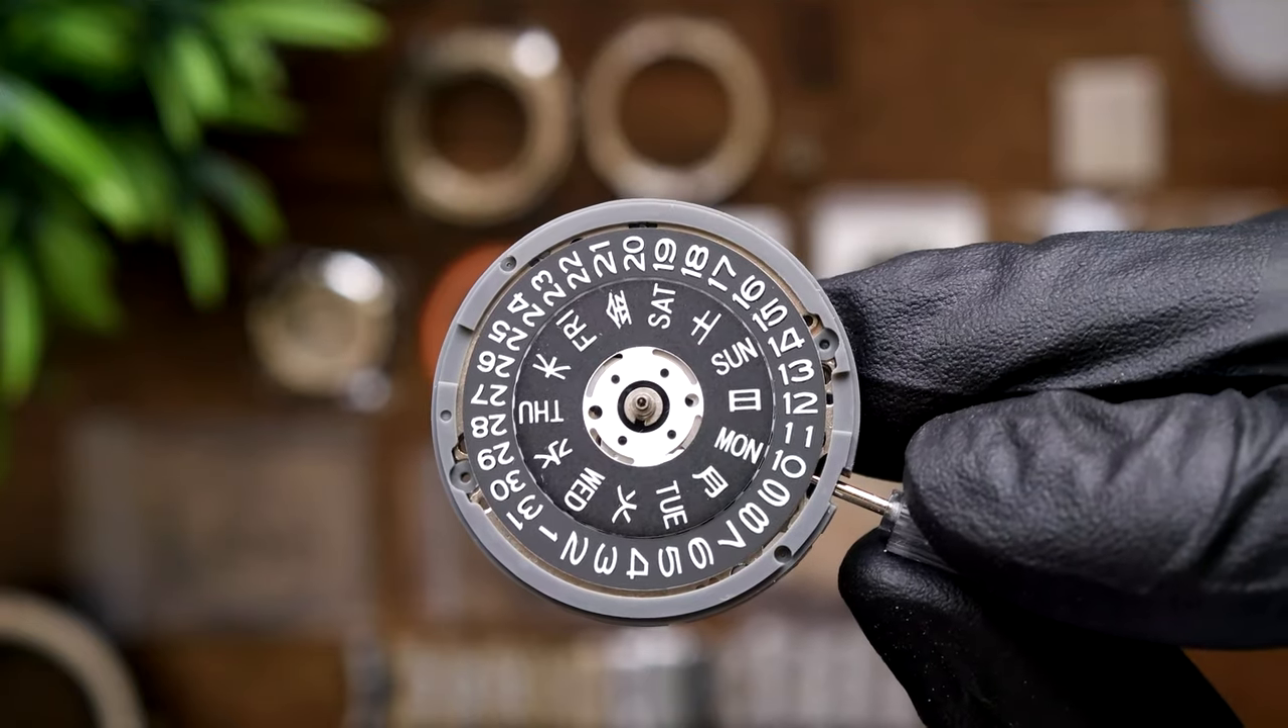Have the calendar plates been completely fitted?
Yes.